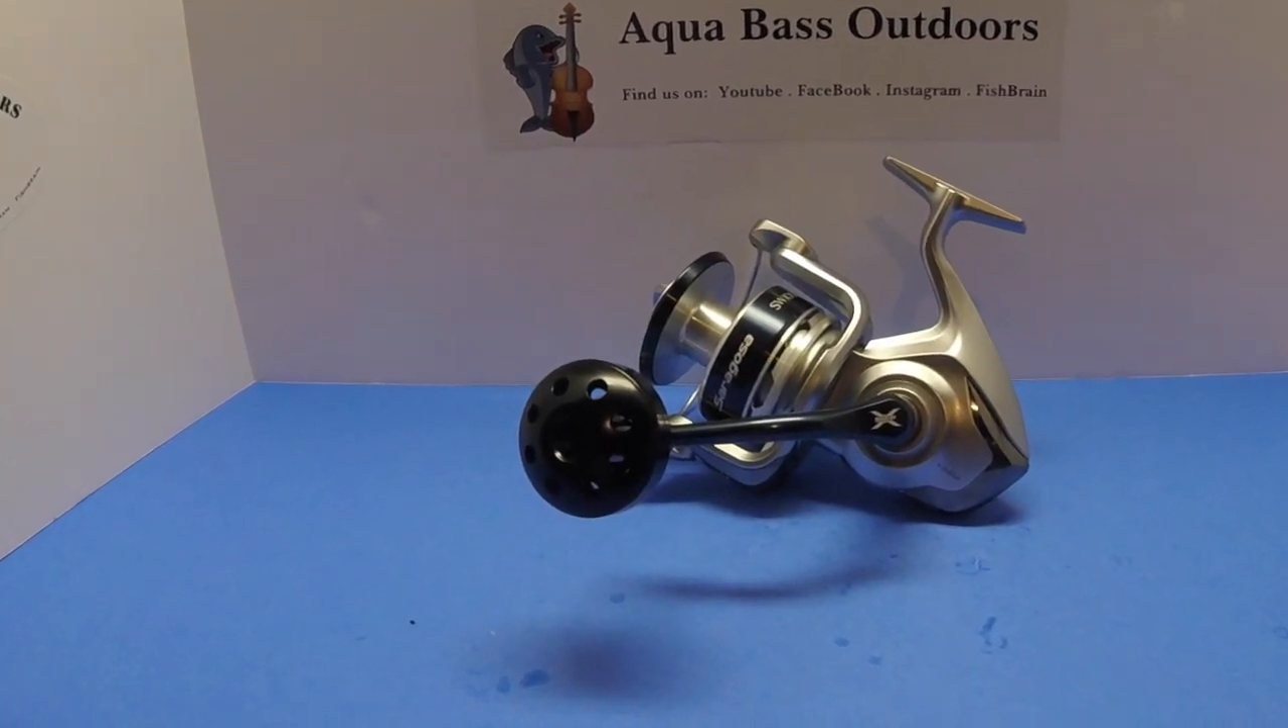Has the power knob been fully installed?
Yes.